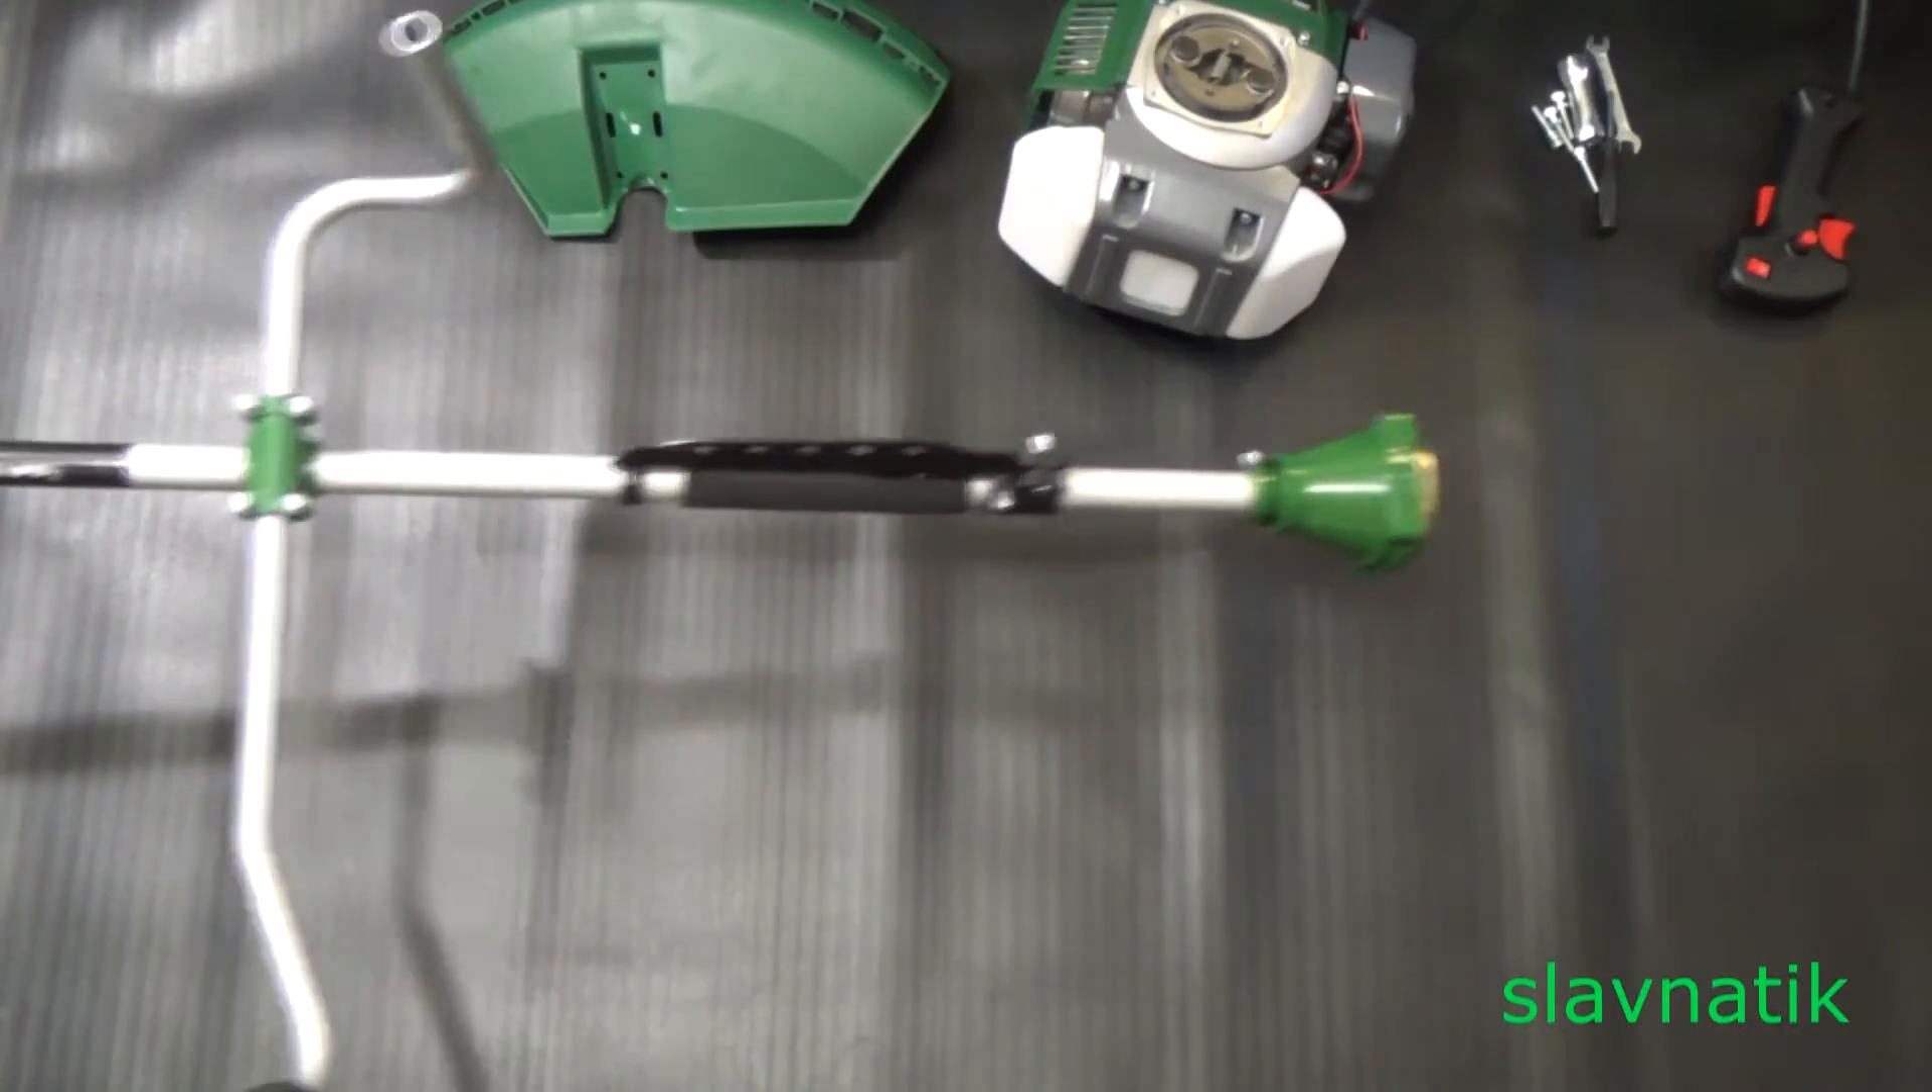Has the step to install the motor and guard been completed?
No.